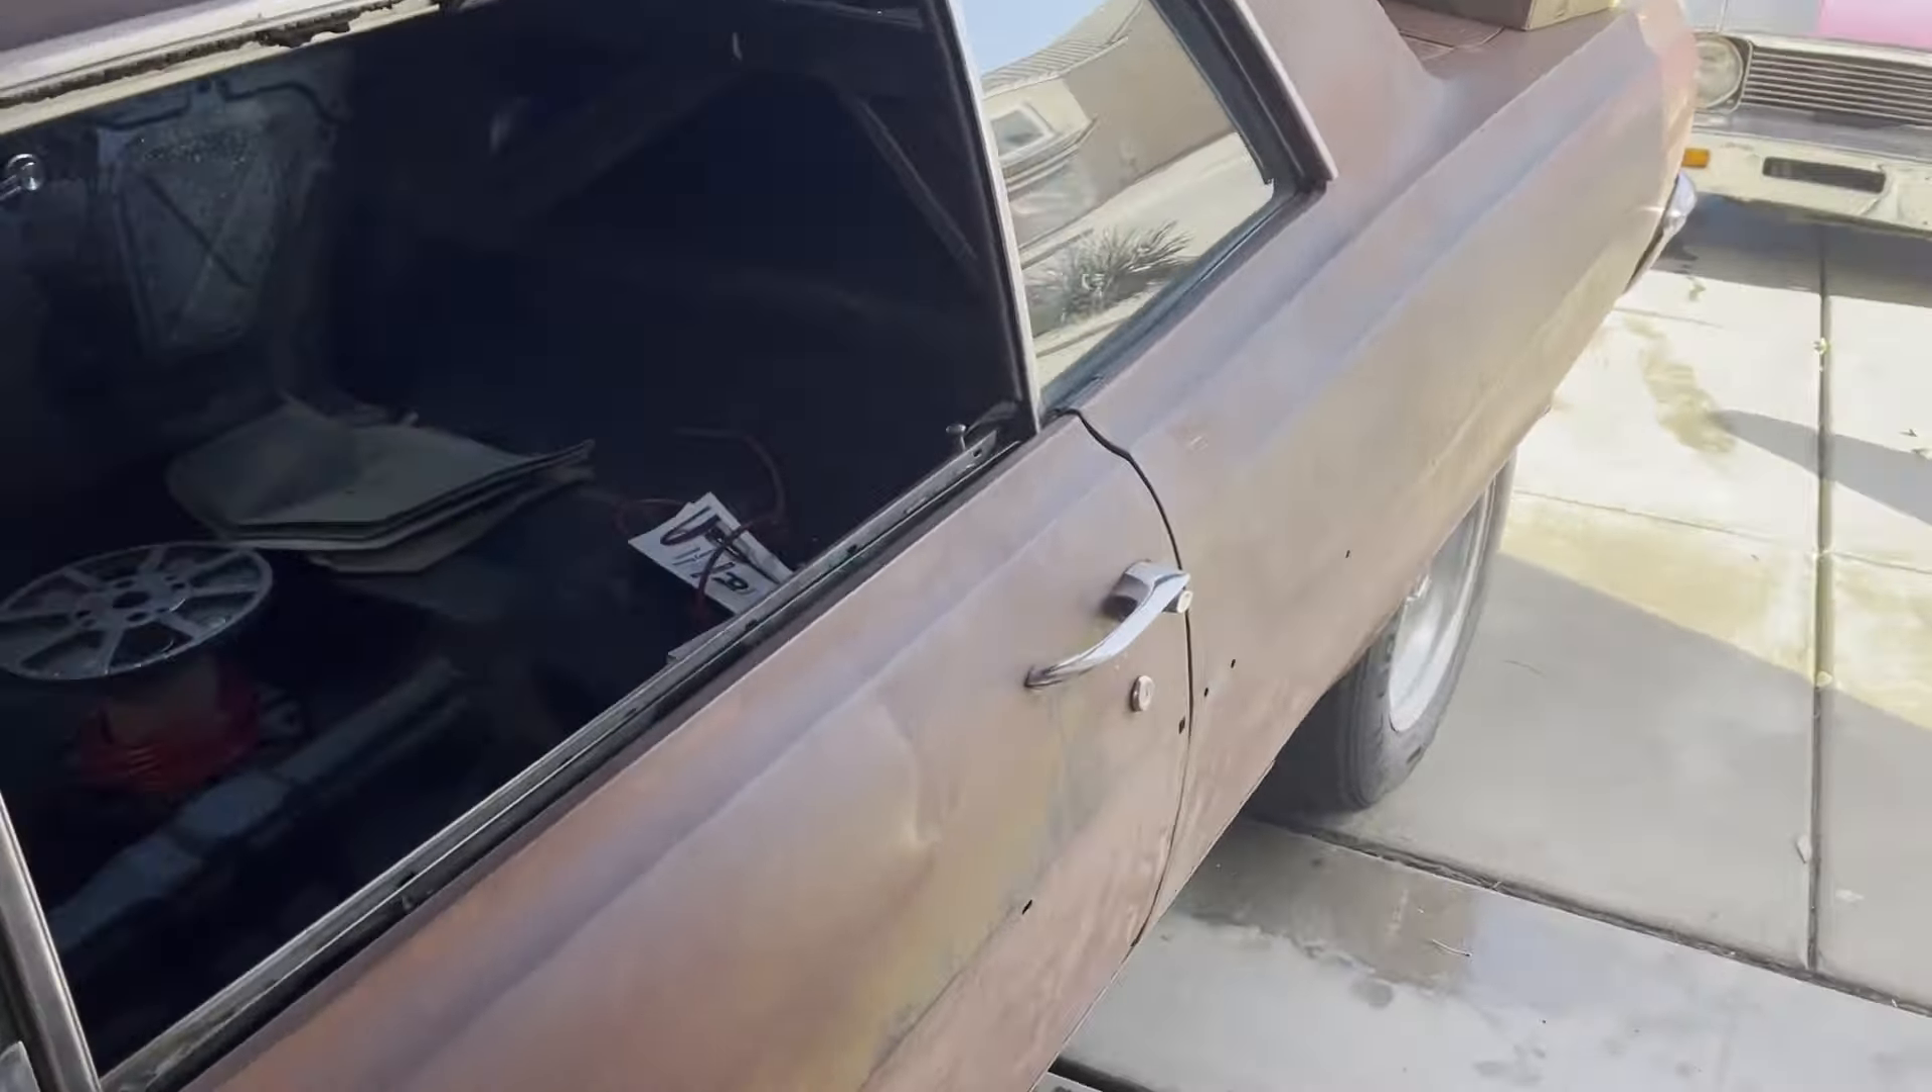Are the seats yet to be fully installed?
Yes.